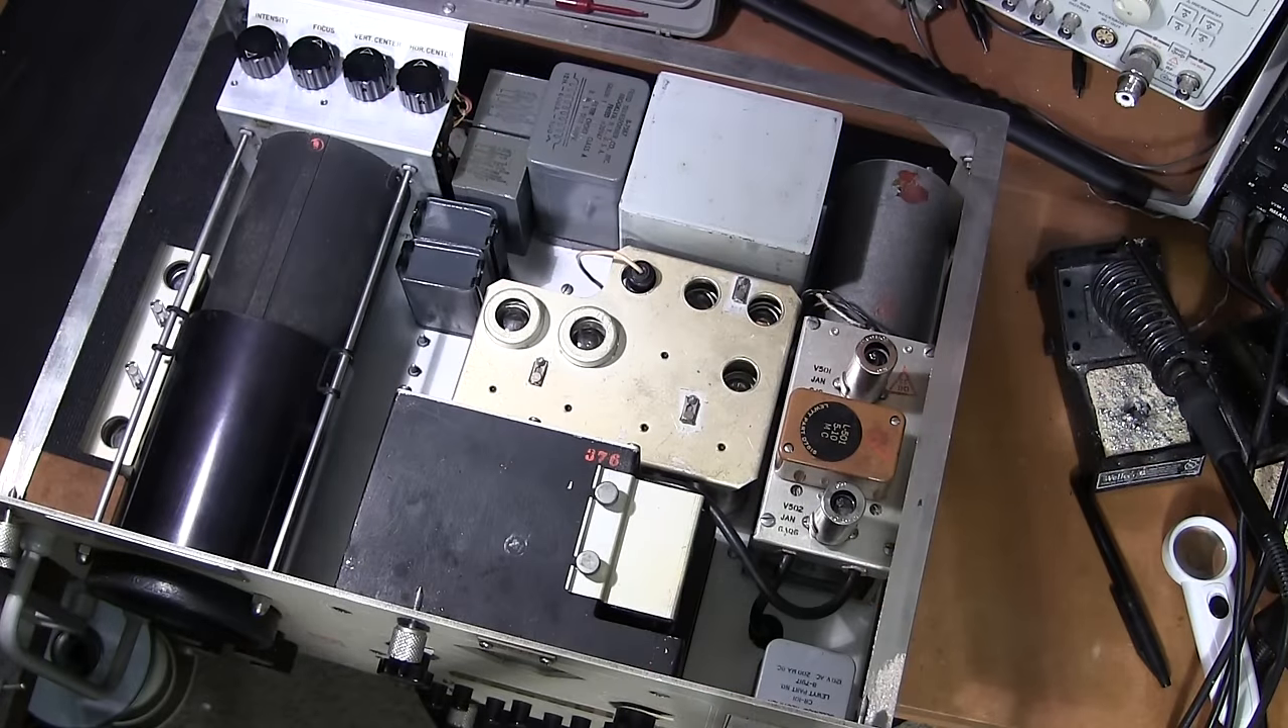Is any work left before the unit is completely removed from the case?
No.